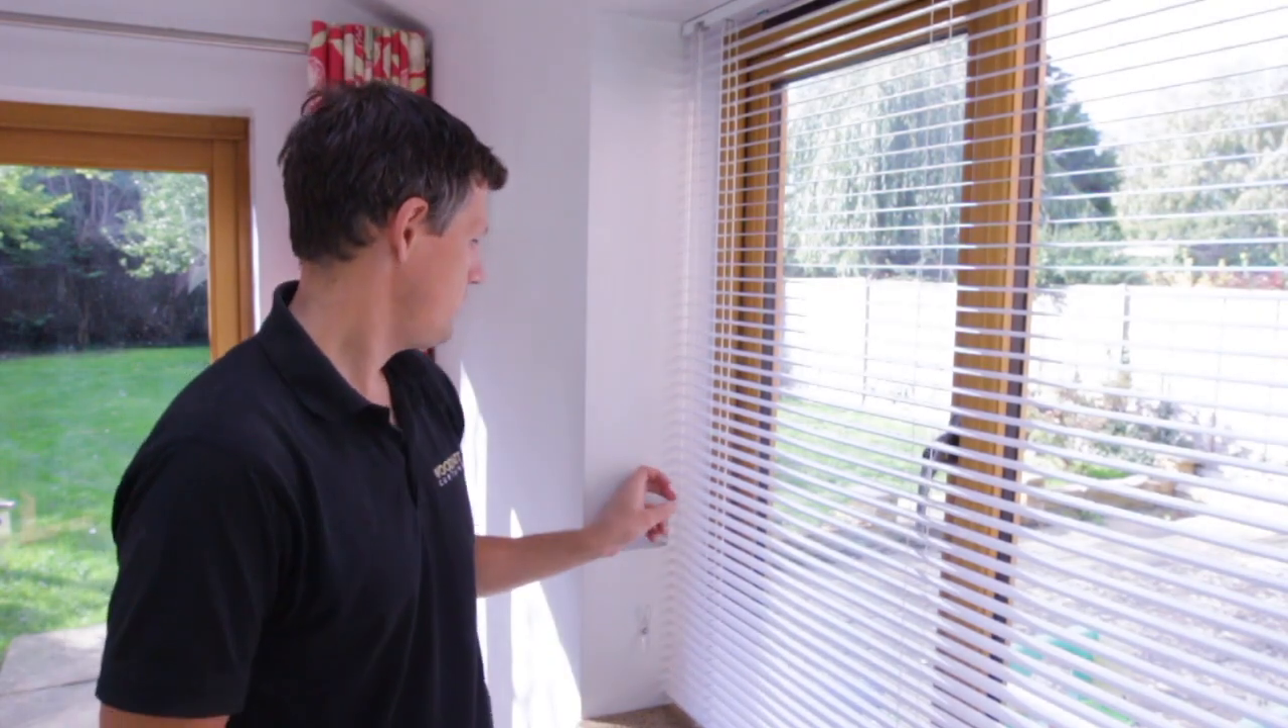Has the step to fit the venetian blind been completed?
Yes.